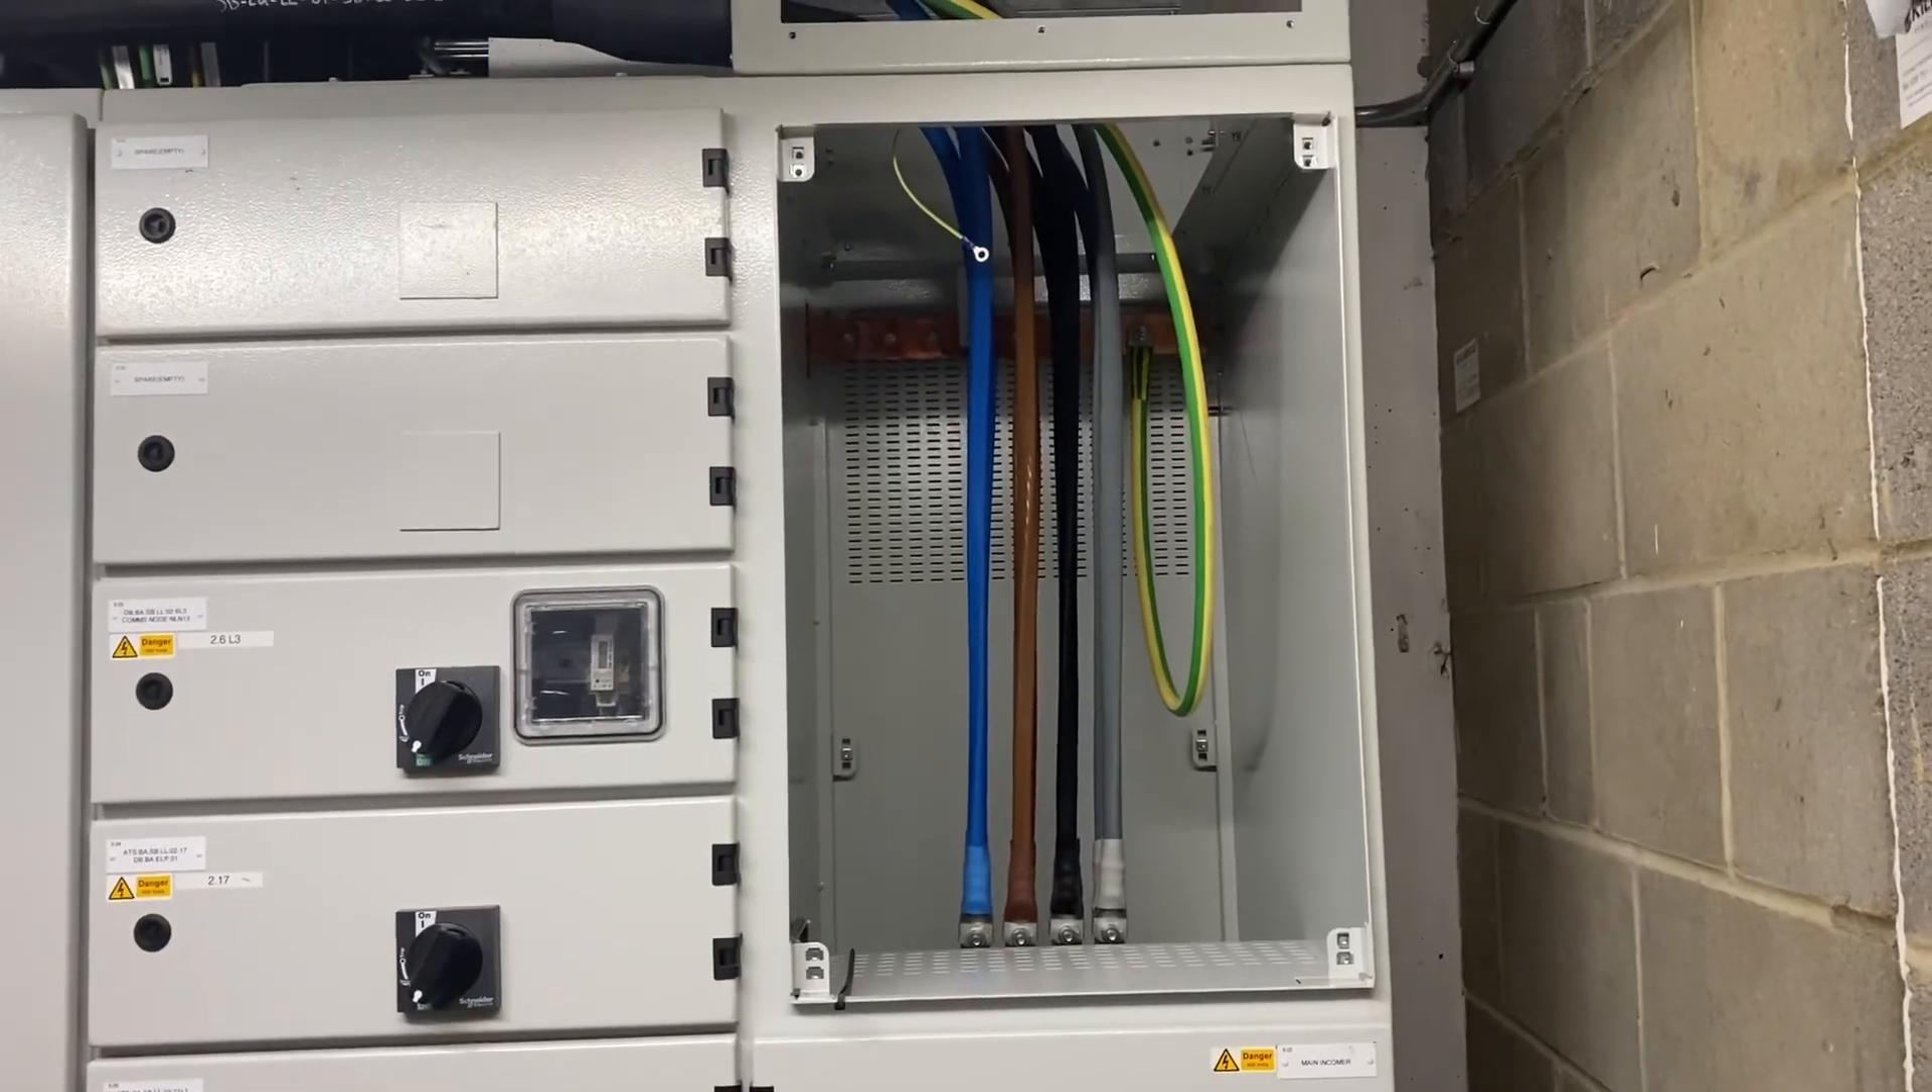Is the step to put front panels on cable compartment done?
No.